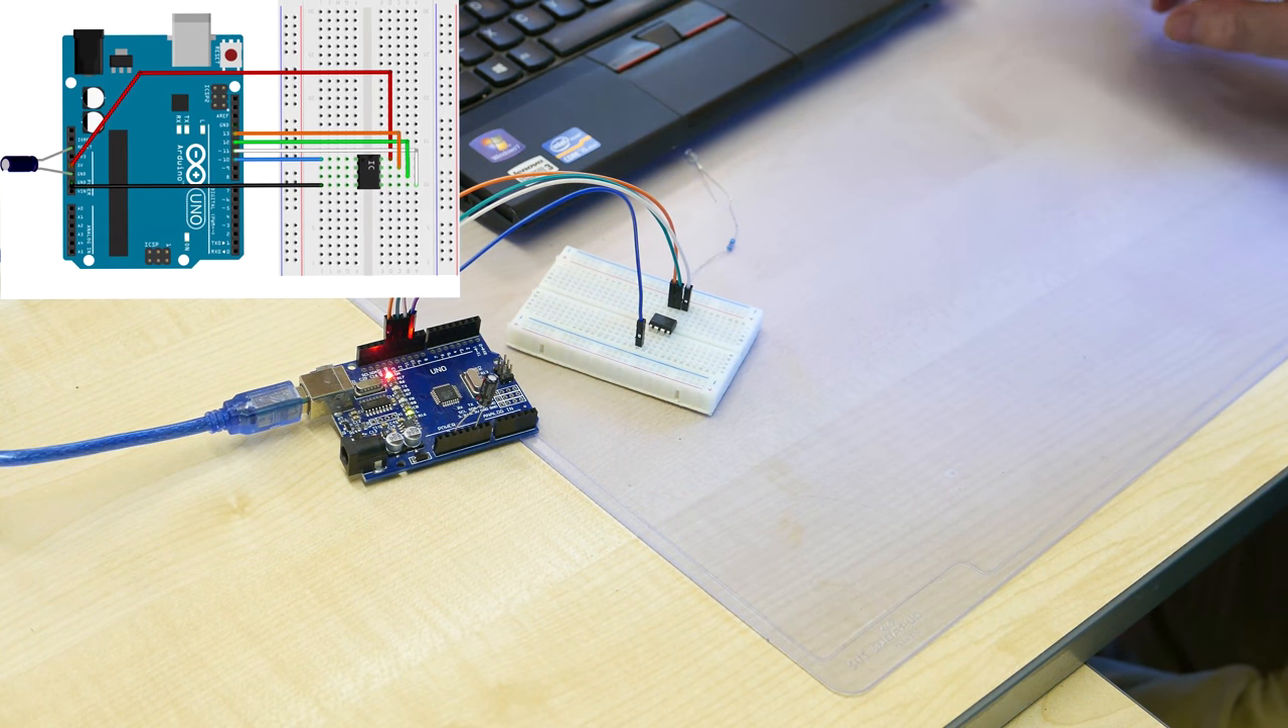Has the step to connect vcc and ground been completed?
No.